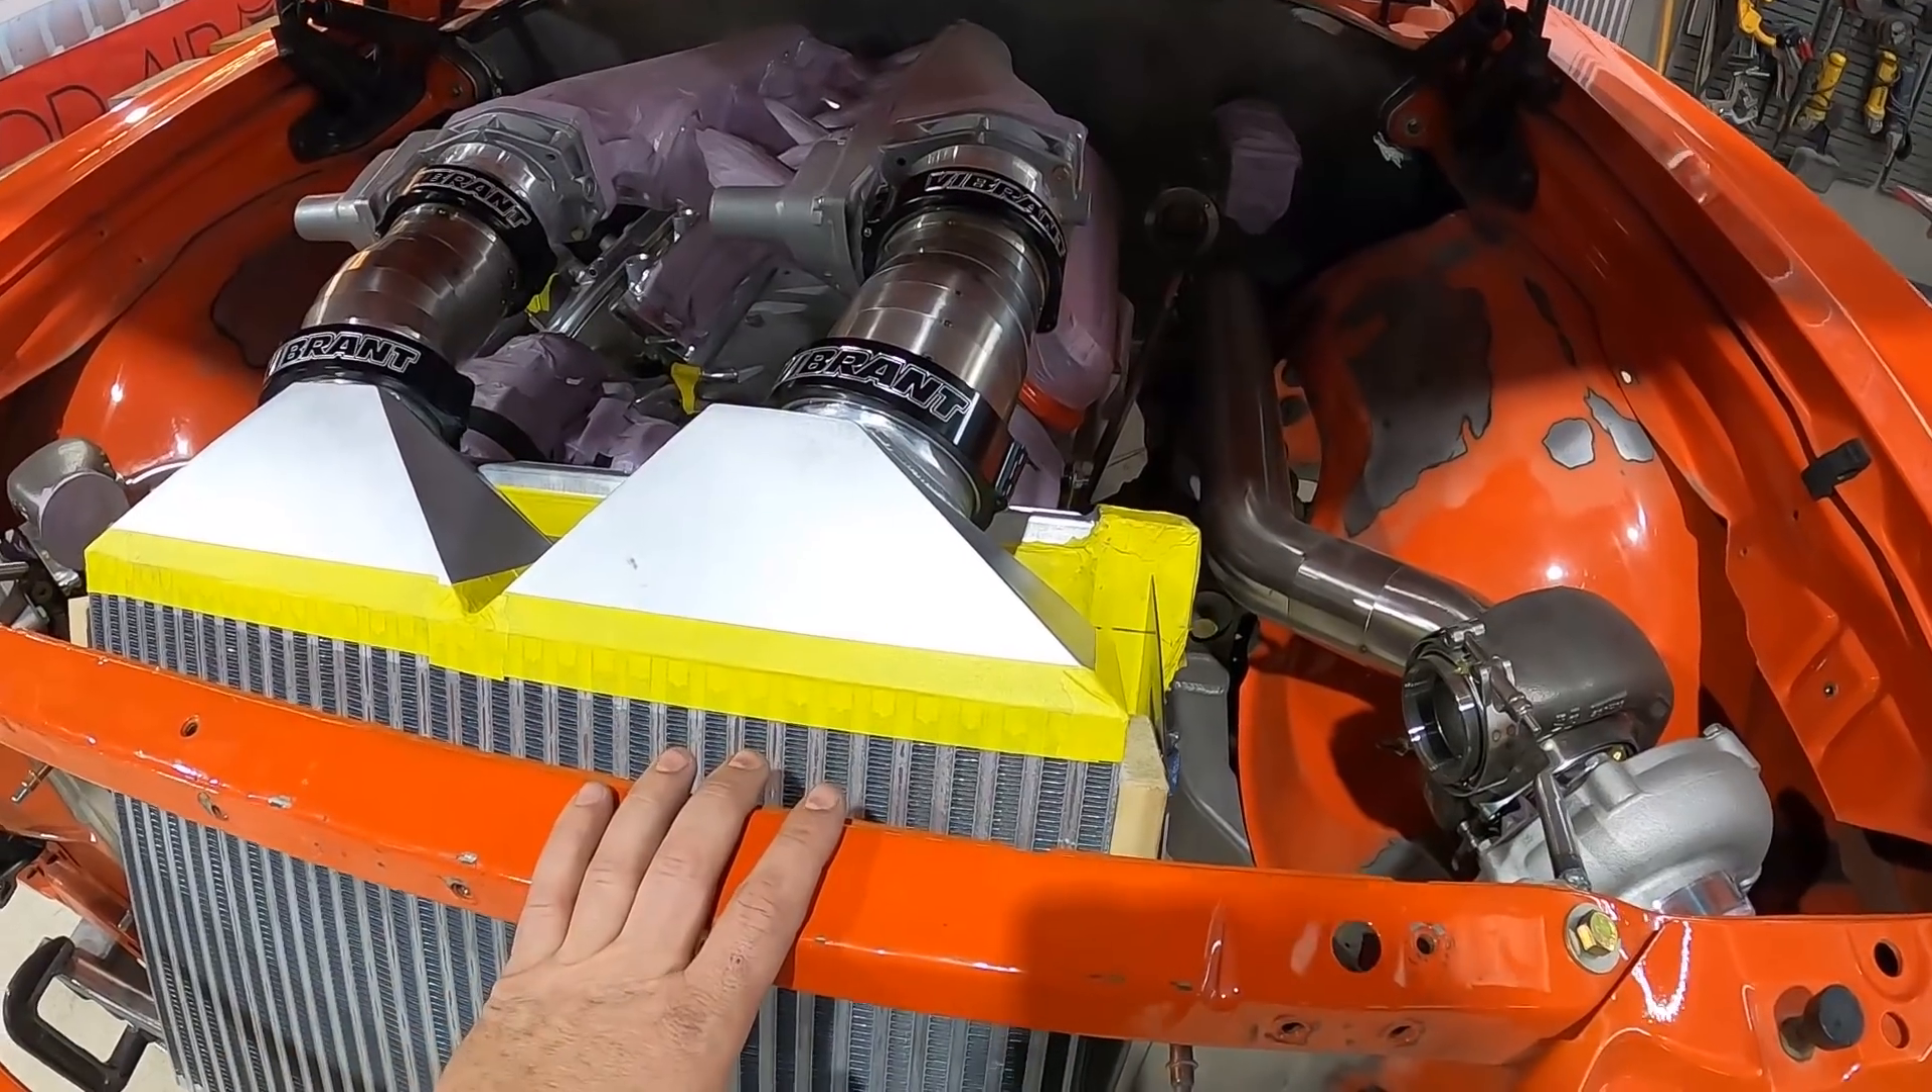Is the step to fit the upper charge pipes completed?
Yes.